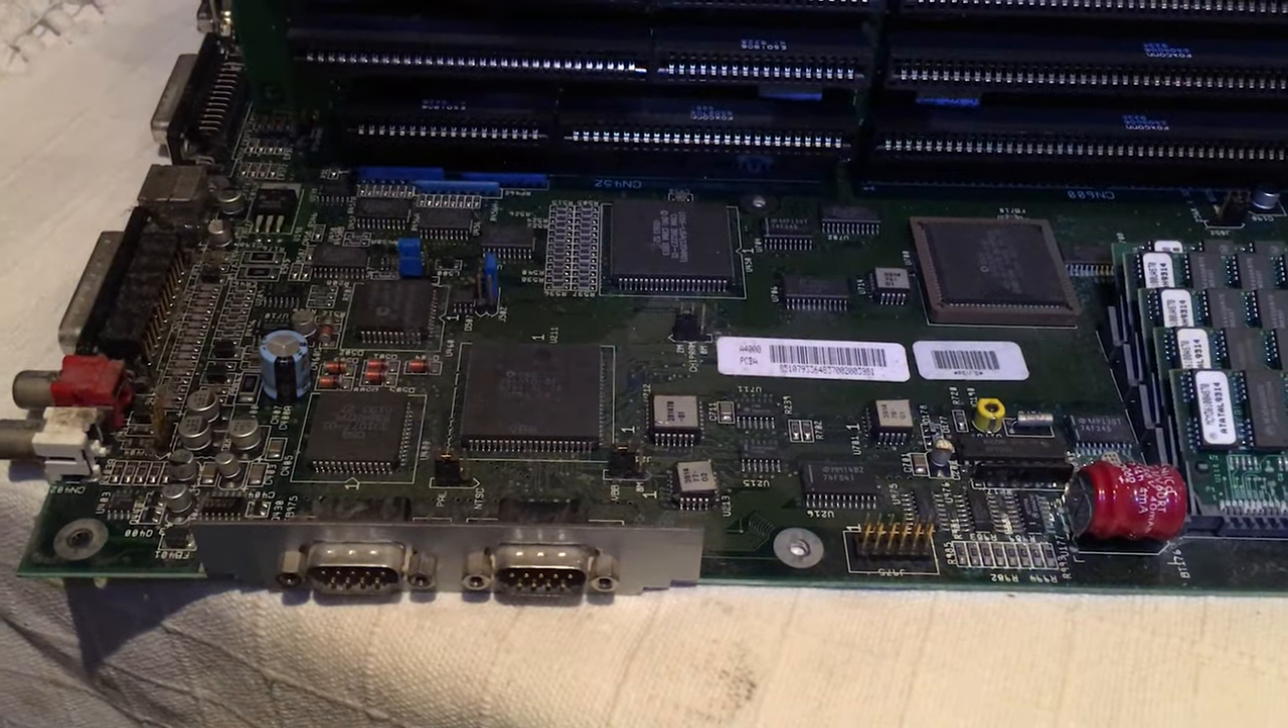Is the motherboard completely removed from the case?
Yes.